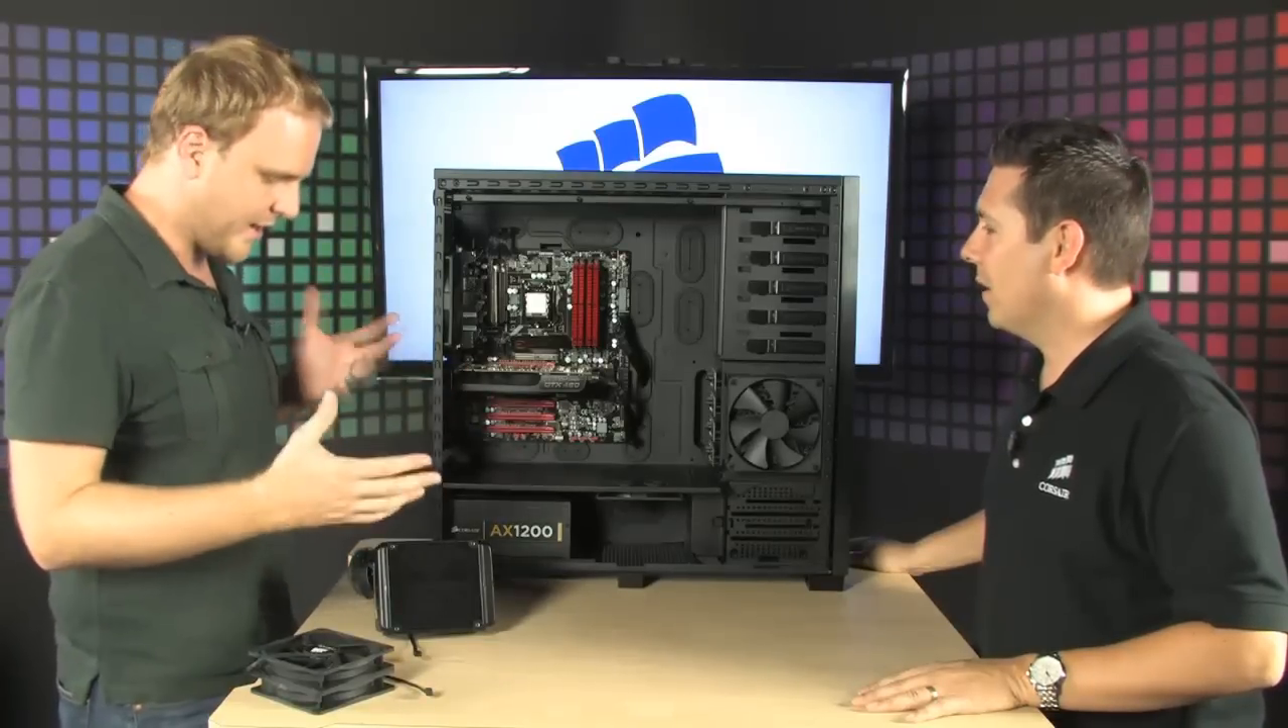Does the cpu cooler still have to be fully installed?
Yes.